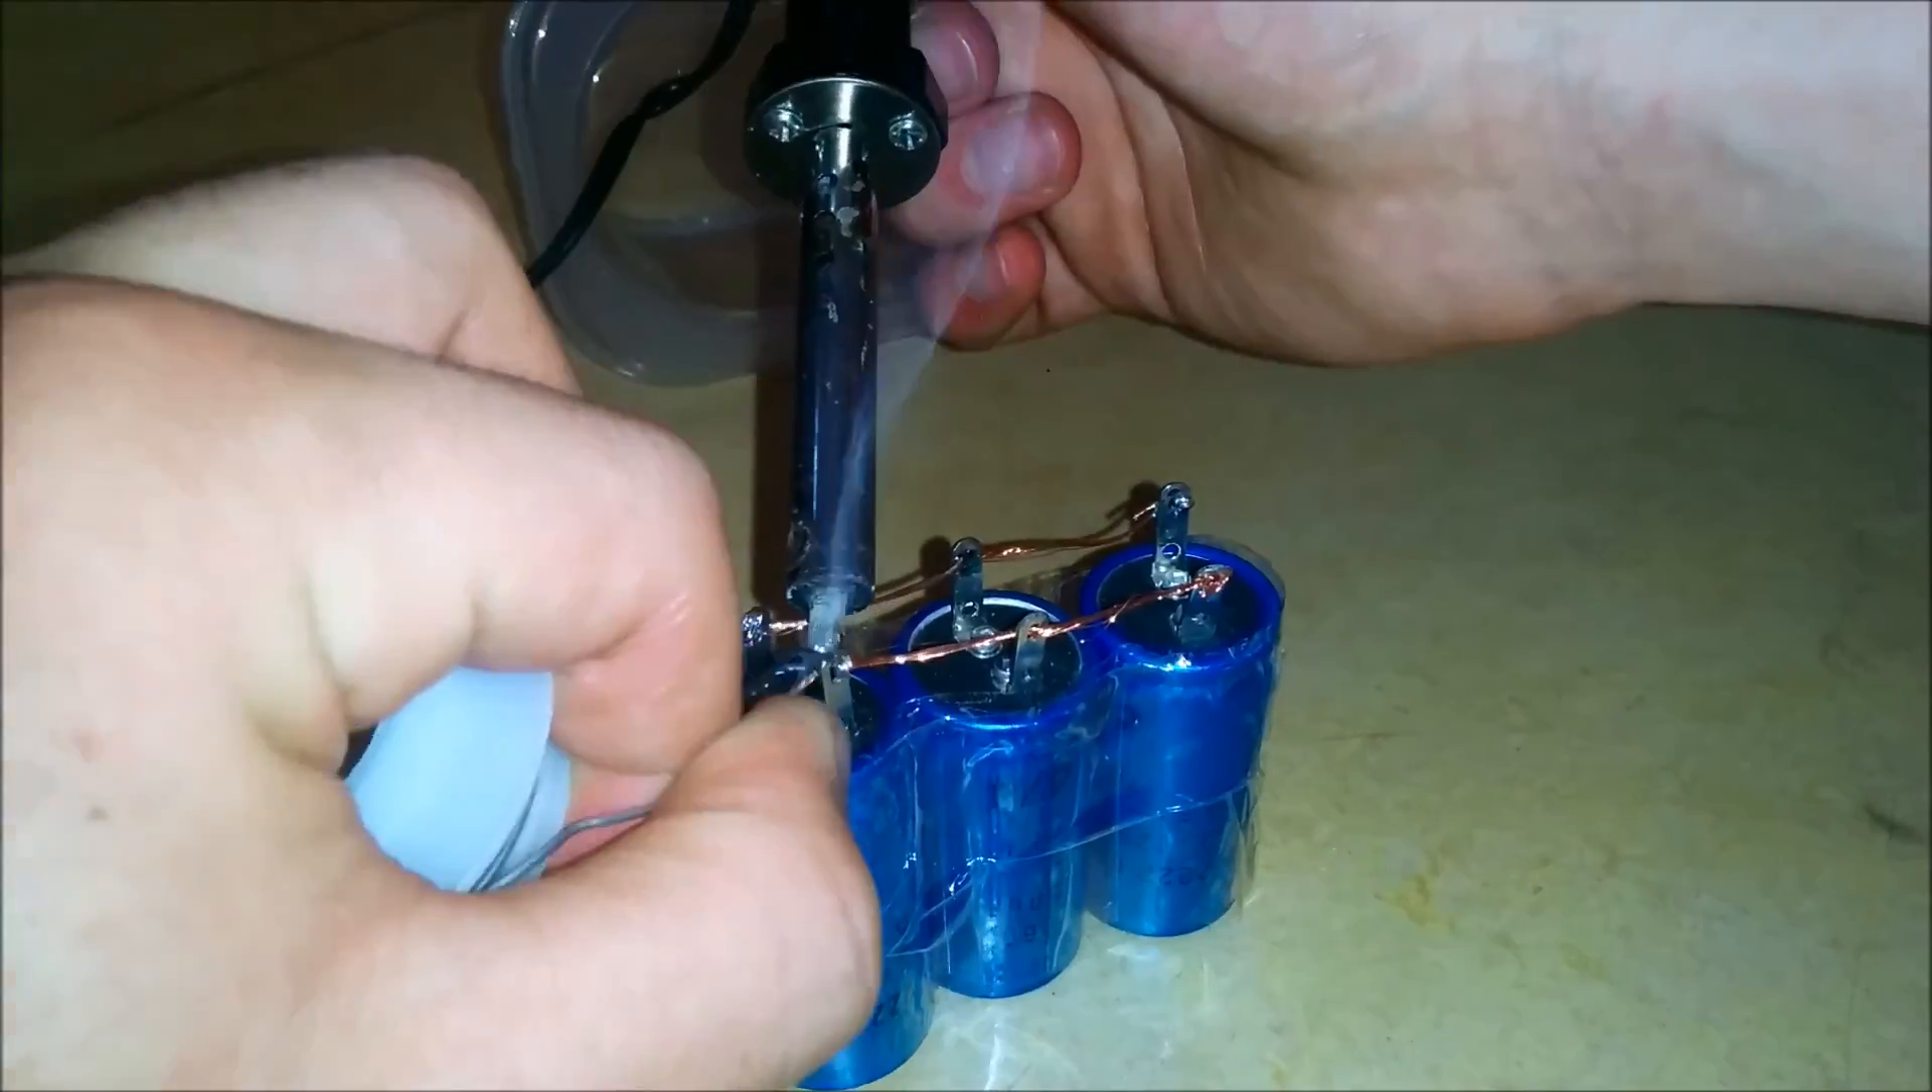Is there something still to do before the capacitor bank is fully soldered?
Yes.